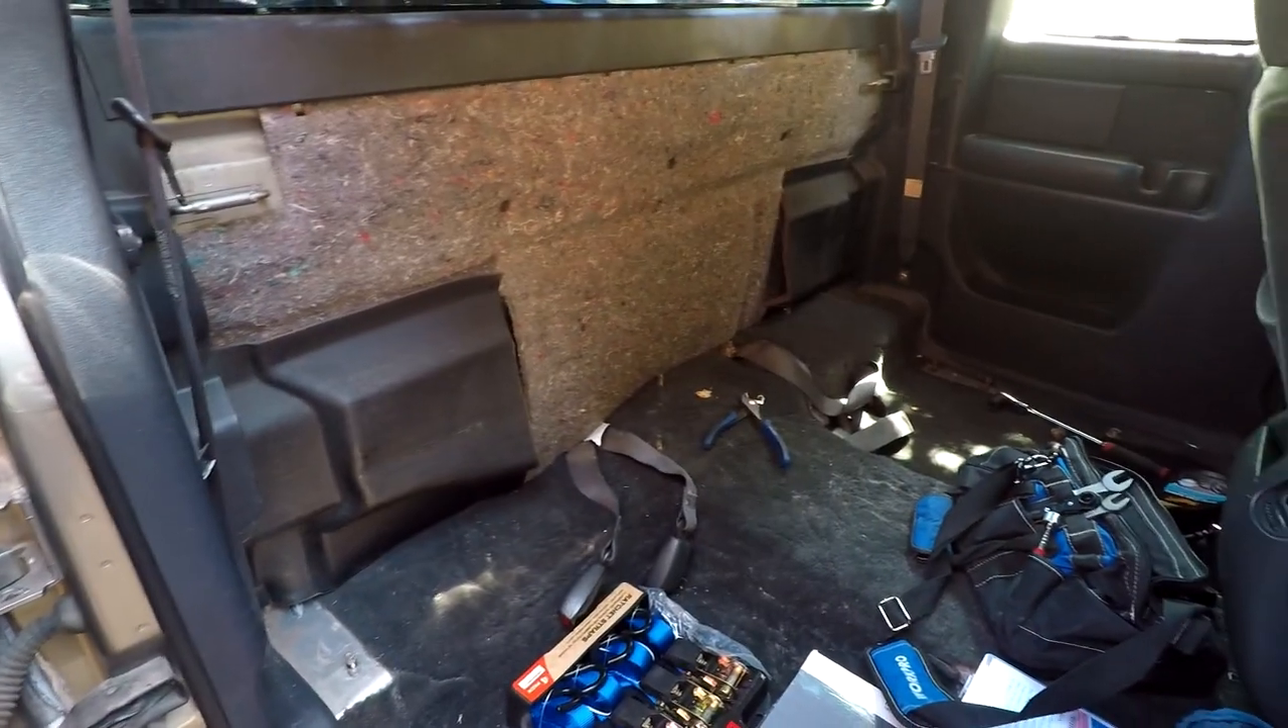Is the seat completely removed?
Yes.